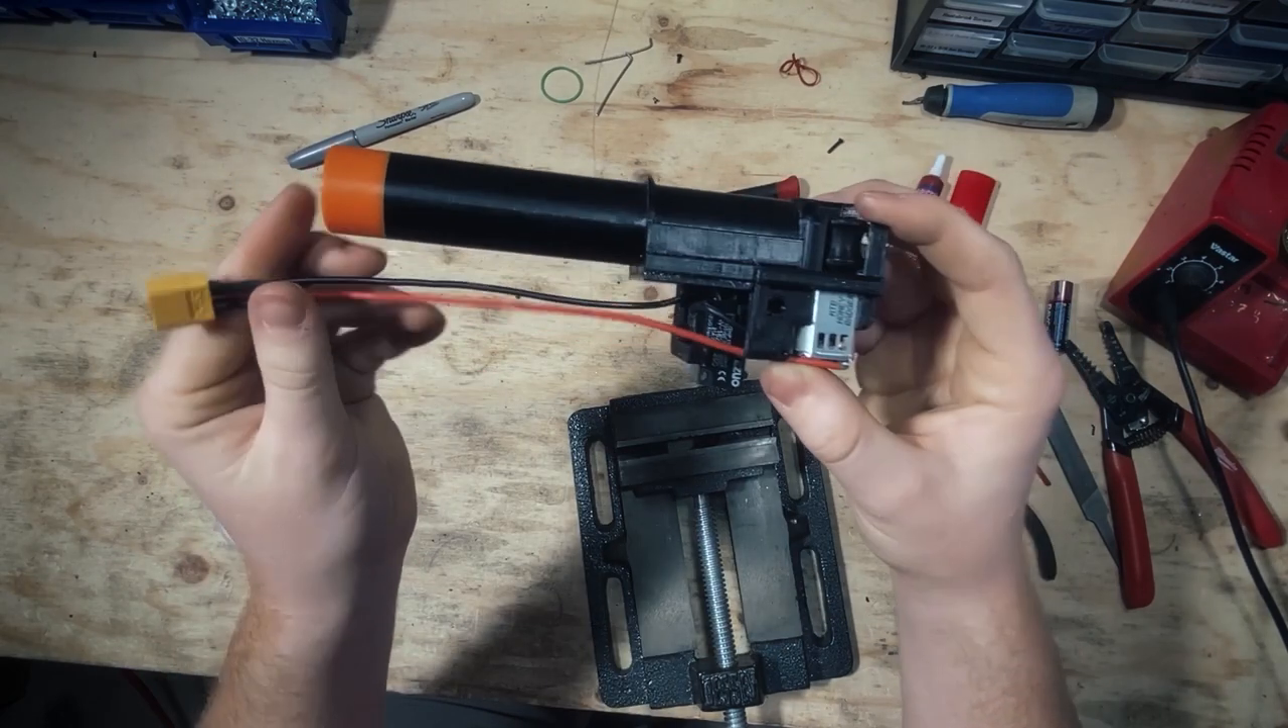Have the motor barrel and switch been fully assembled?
Yes.